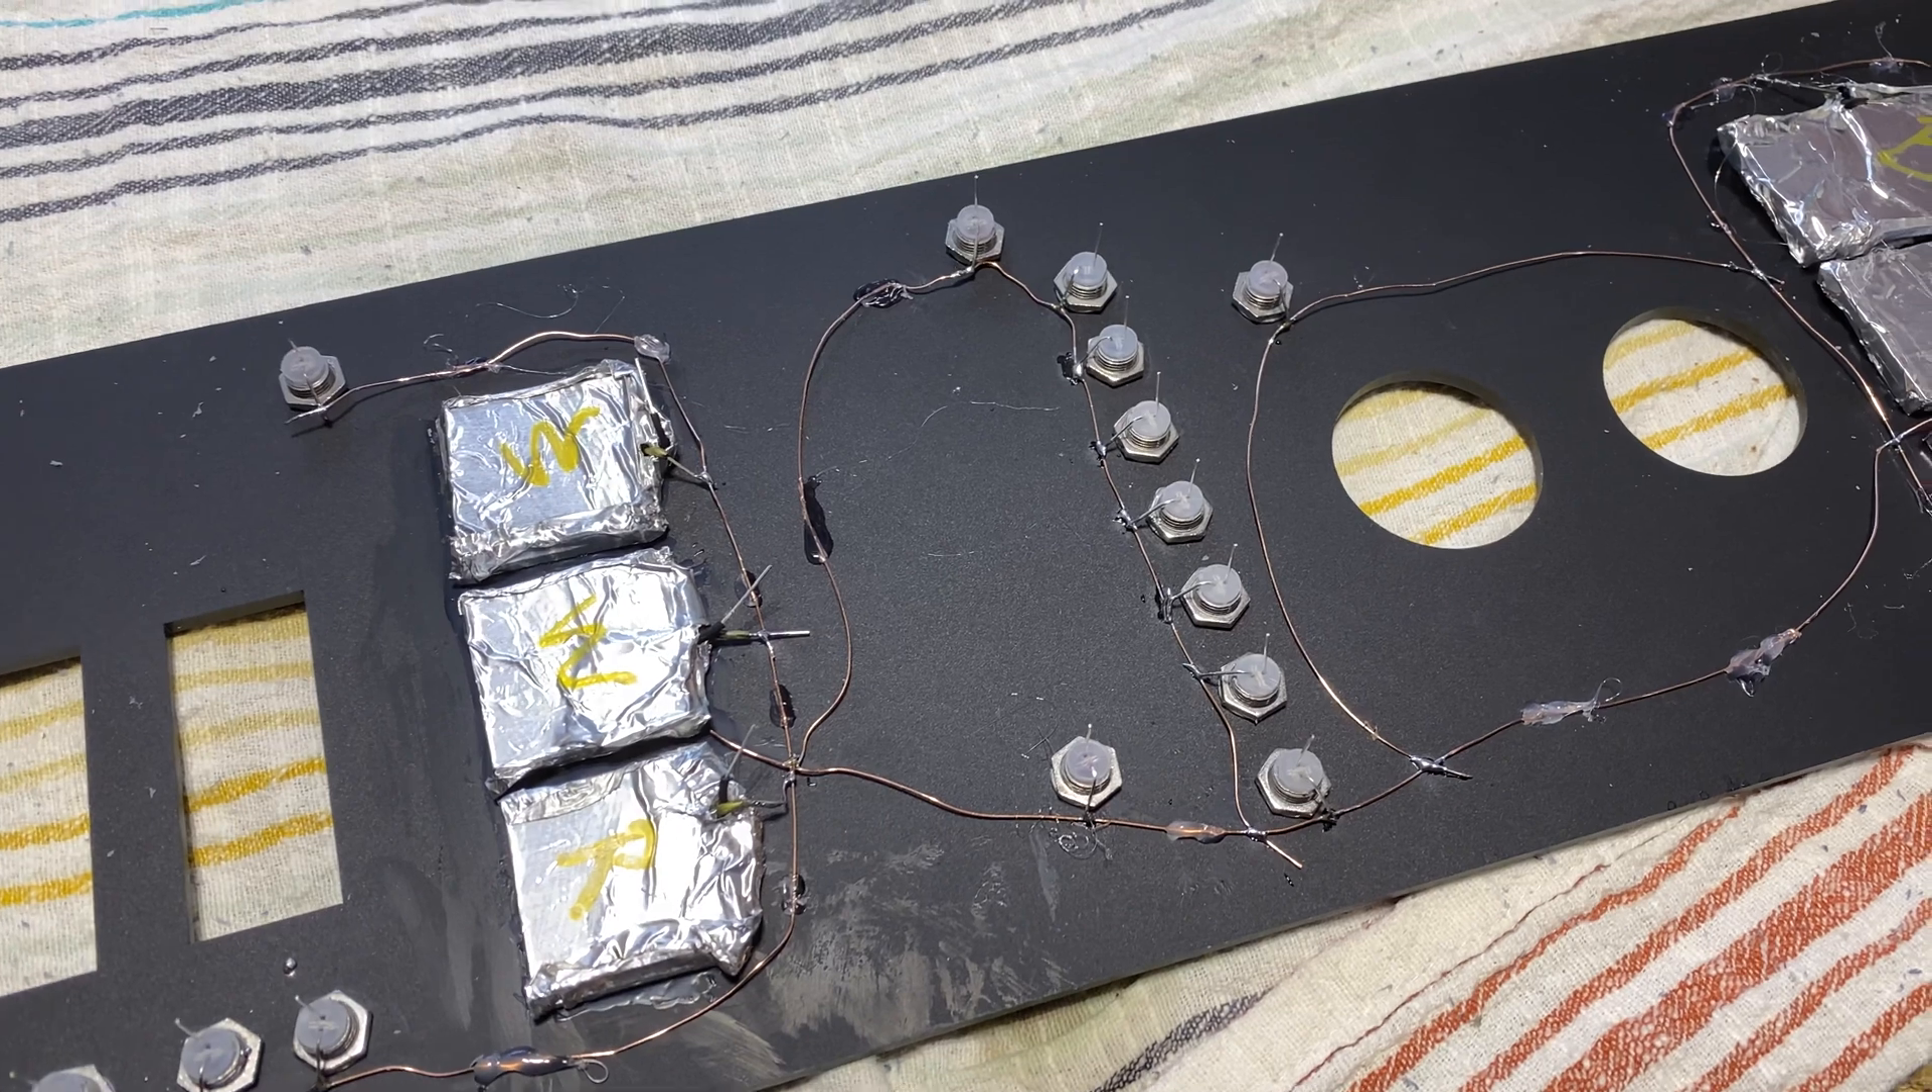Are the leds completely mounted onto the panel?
Yes.